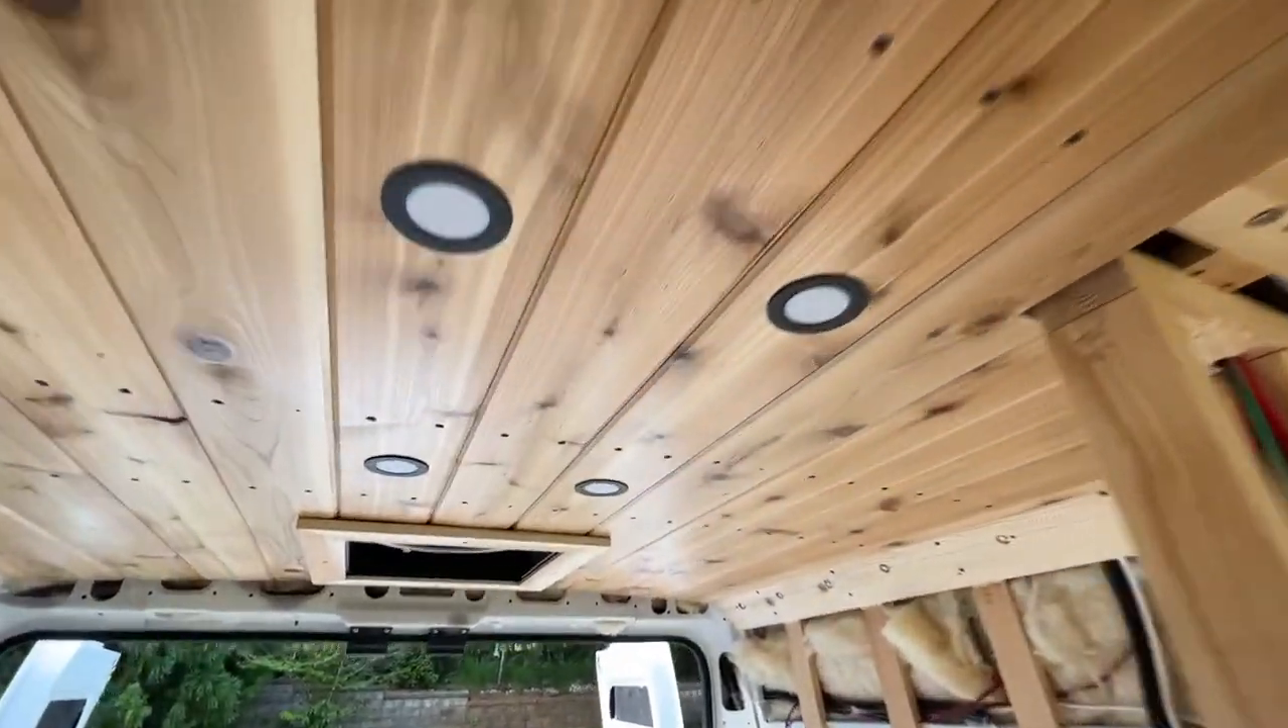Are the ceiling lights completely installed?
Yes.